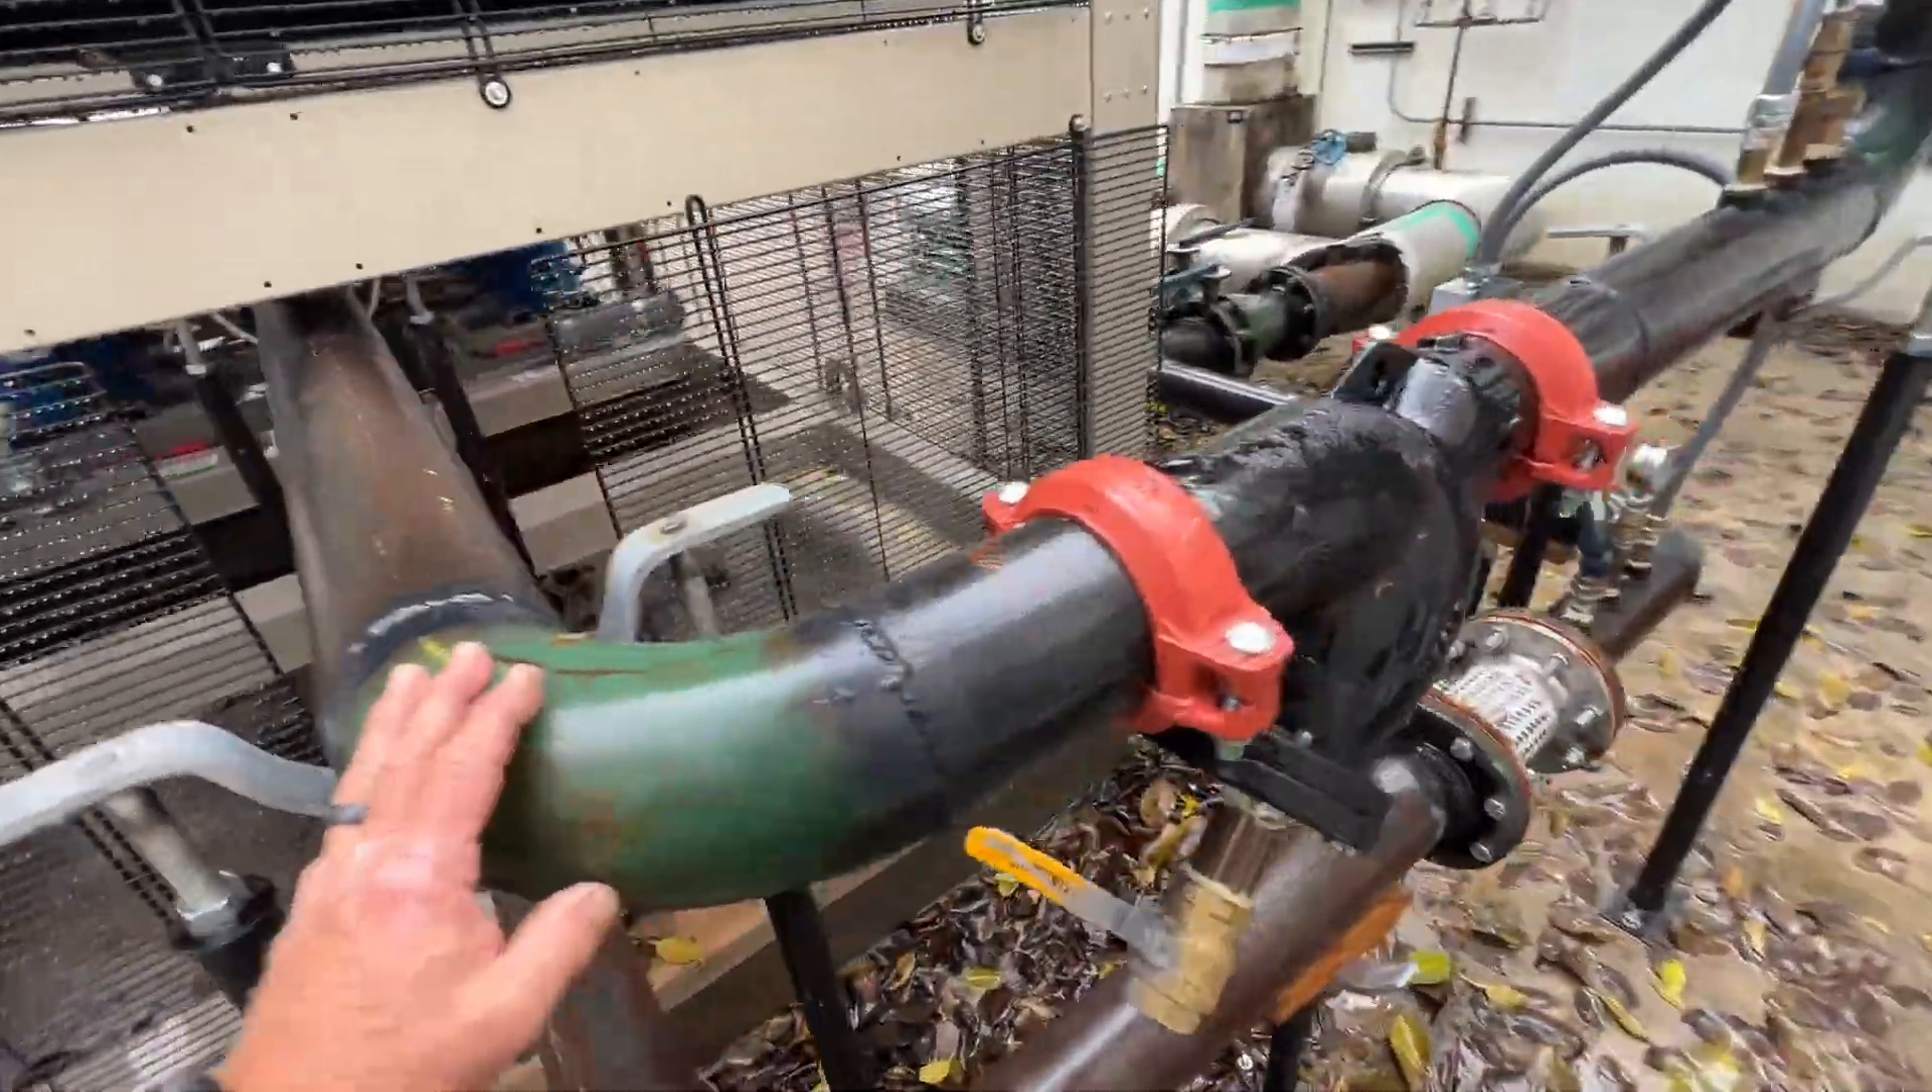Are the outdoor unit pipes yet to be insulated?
Yes.